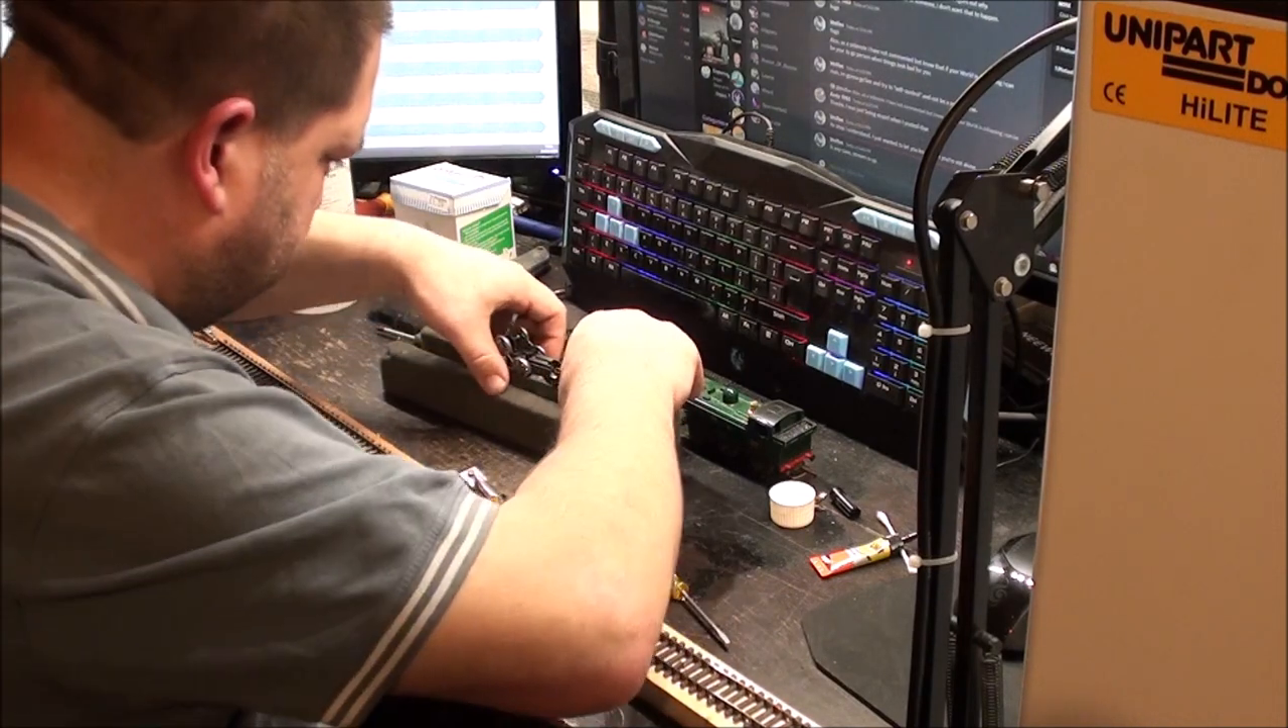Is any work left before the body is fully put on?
Yes.